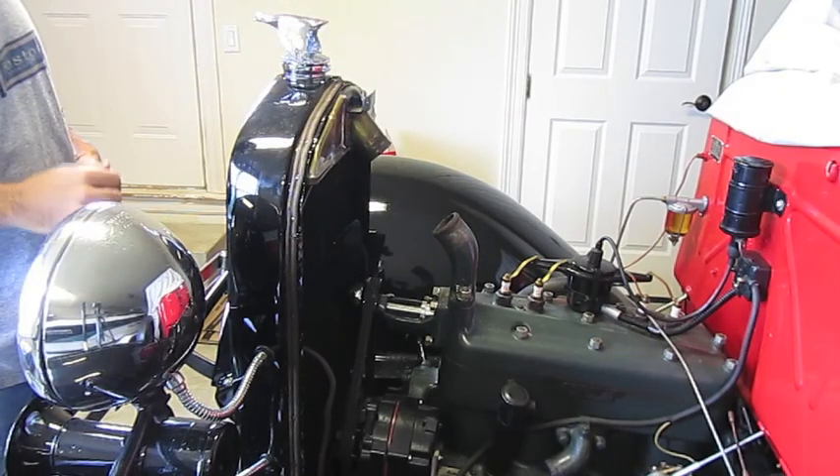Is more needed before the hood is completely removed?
No.